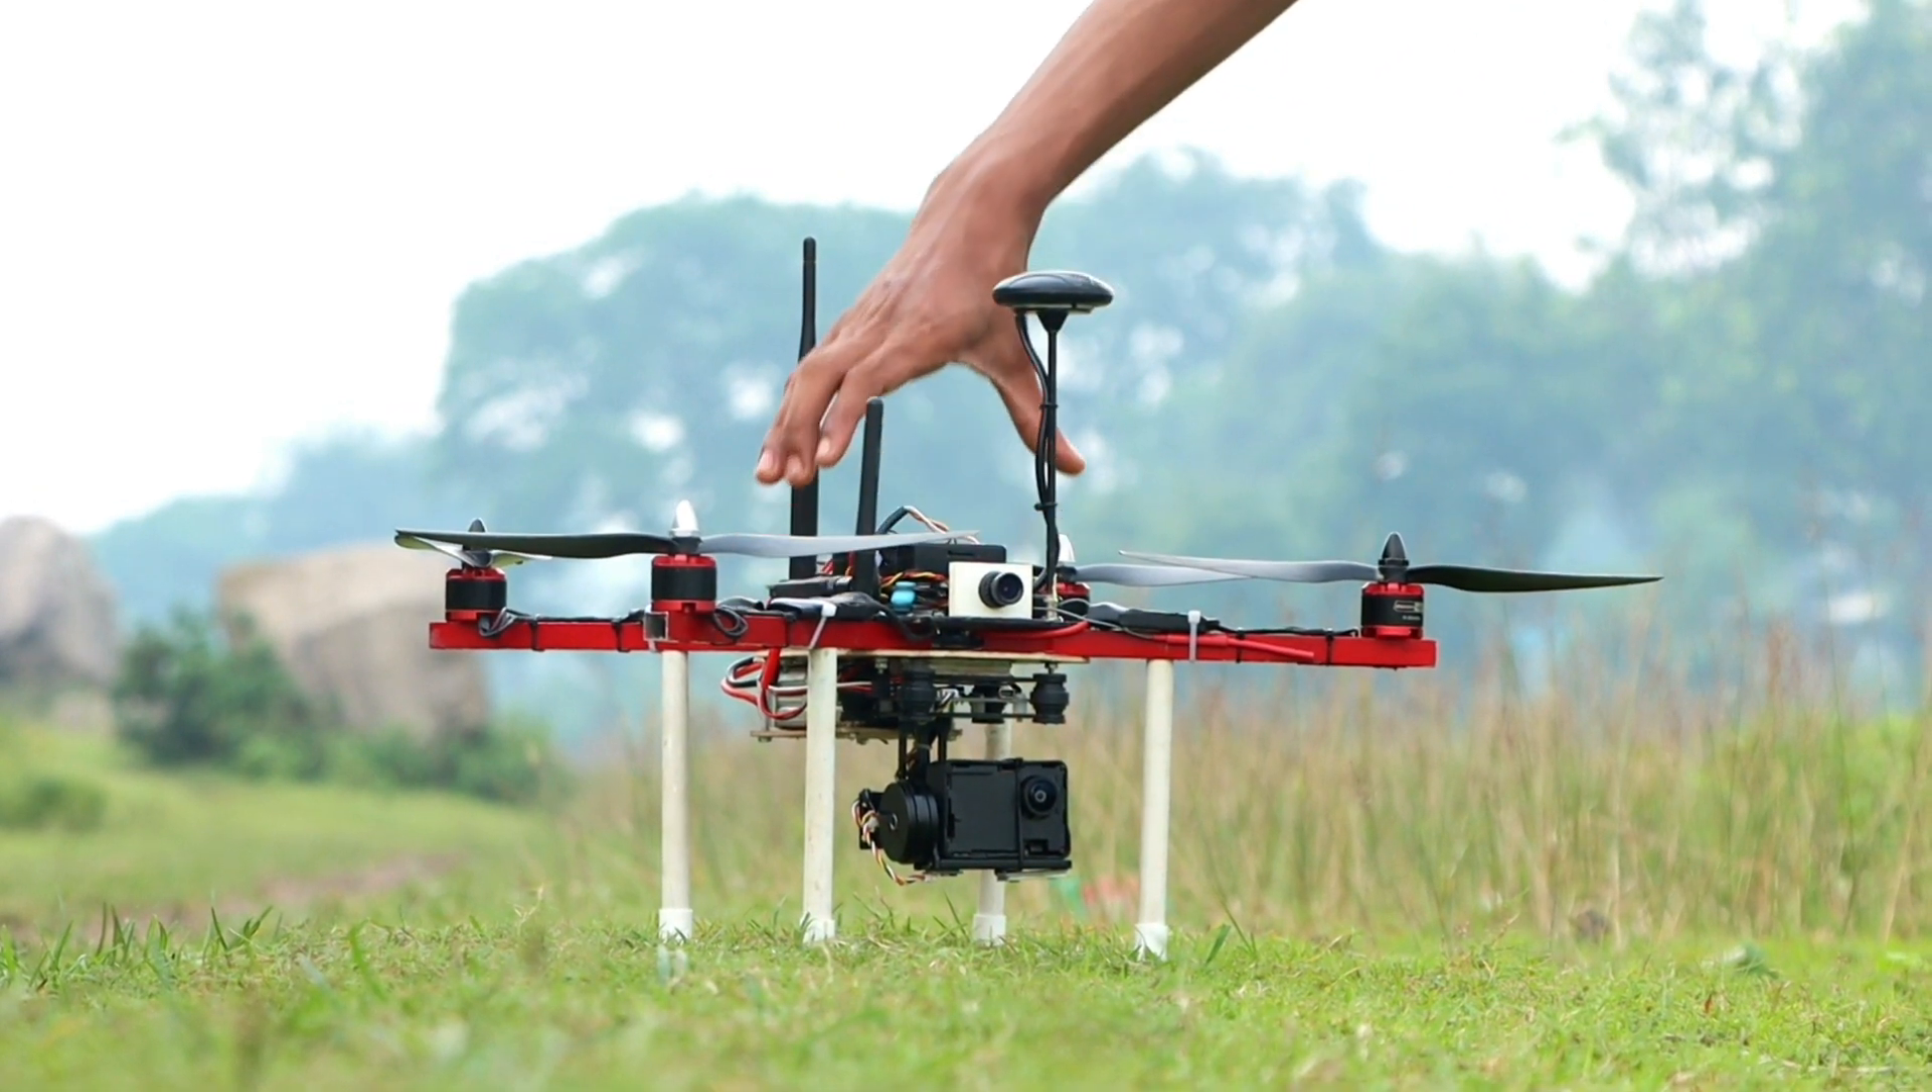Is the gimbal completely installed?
Yes.